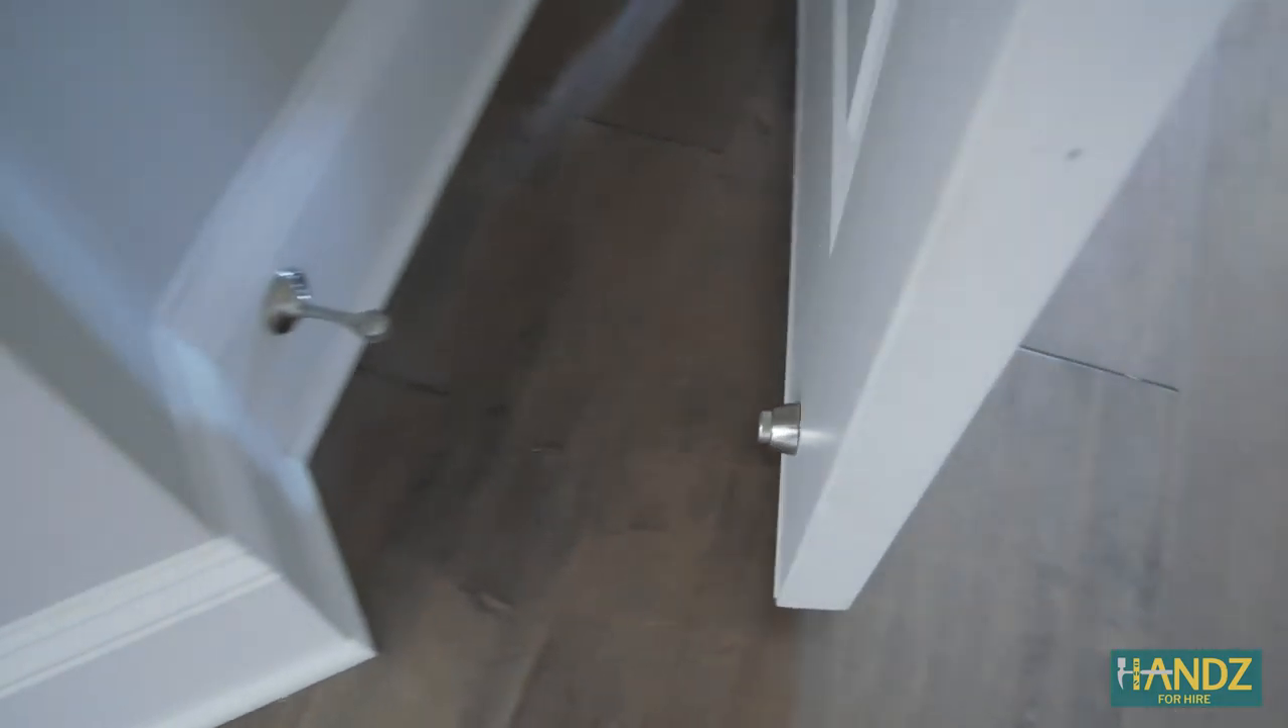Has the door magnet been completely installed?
Yes.